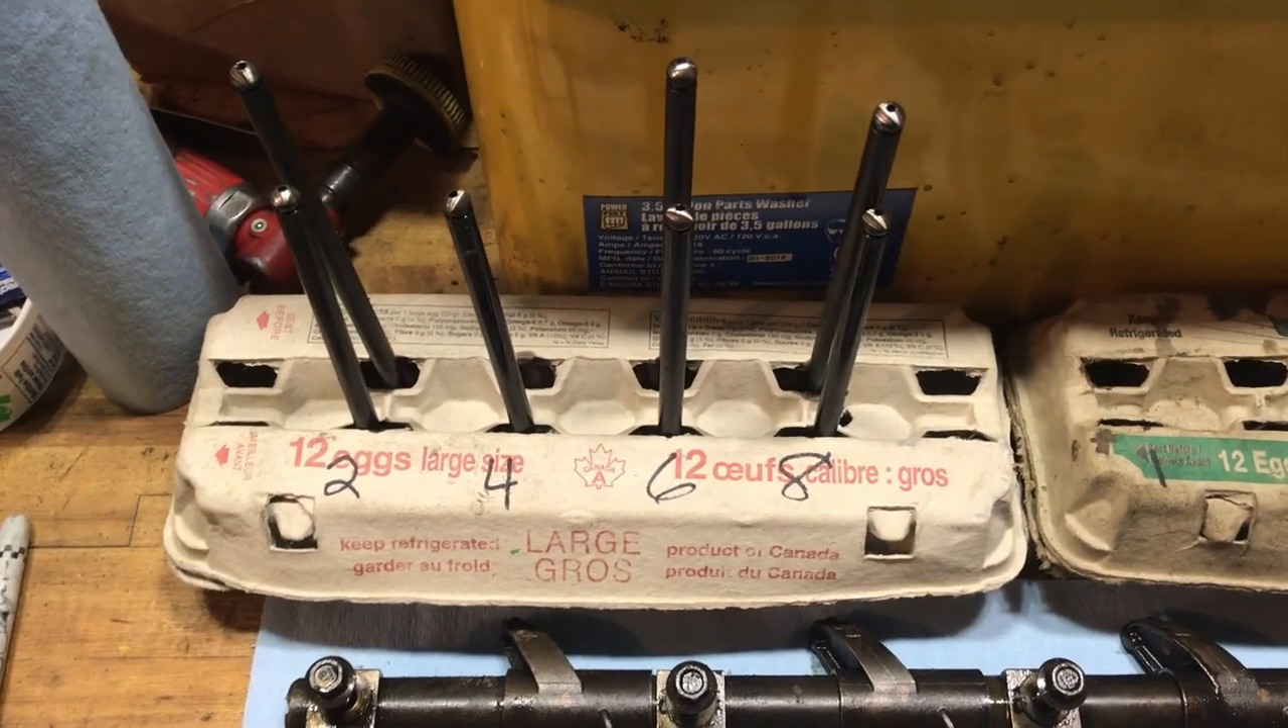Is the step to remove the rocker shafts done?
Yes.